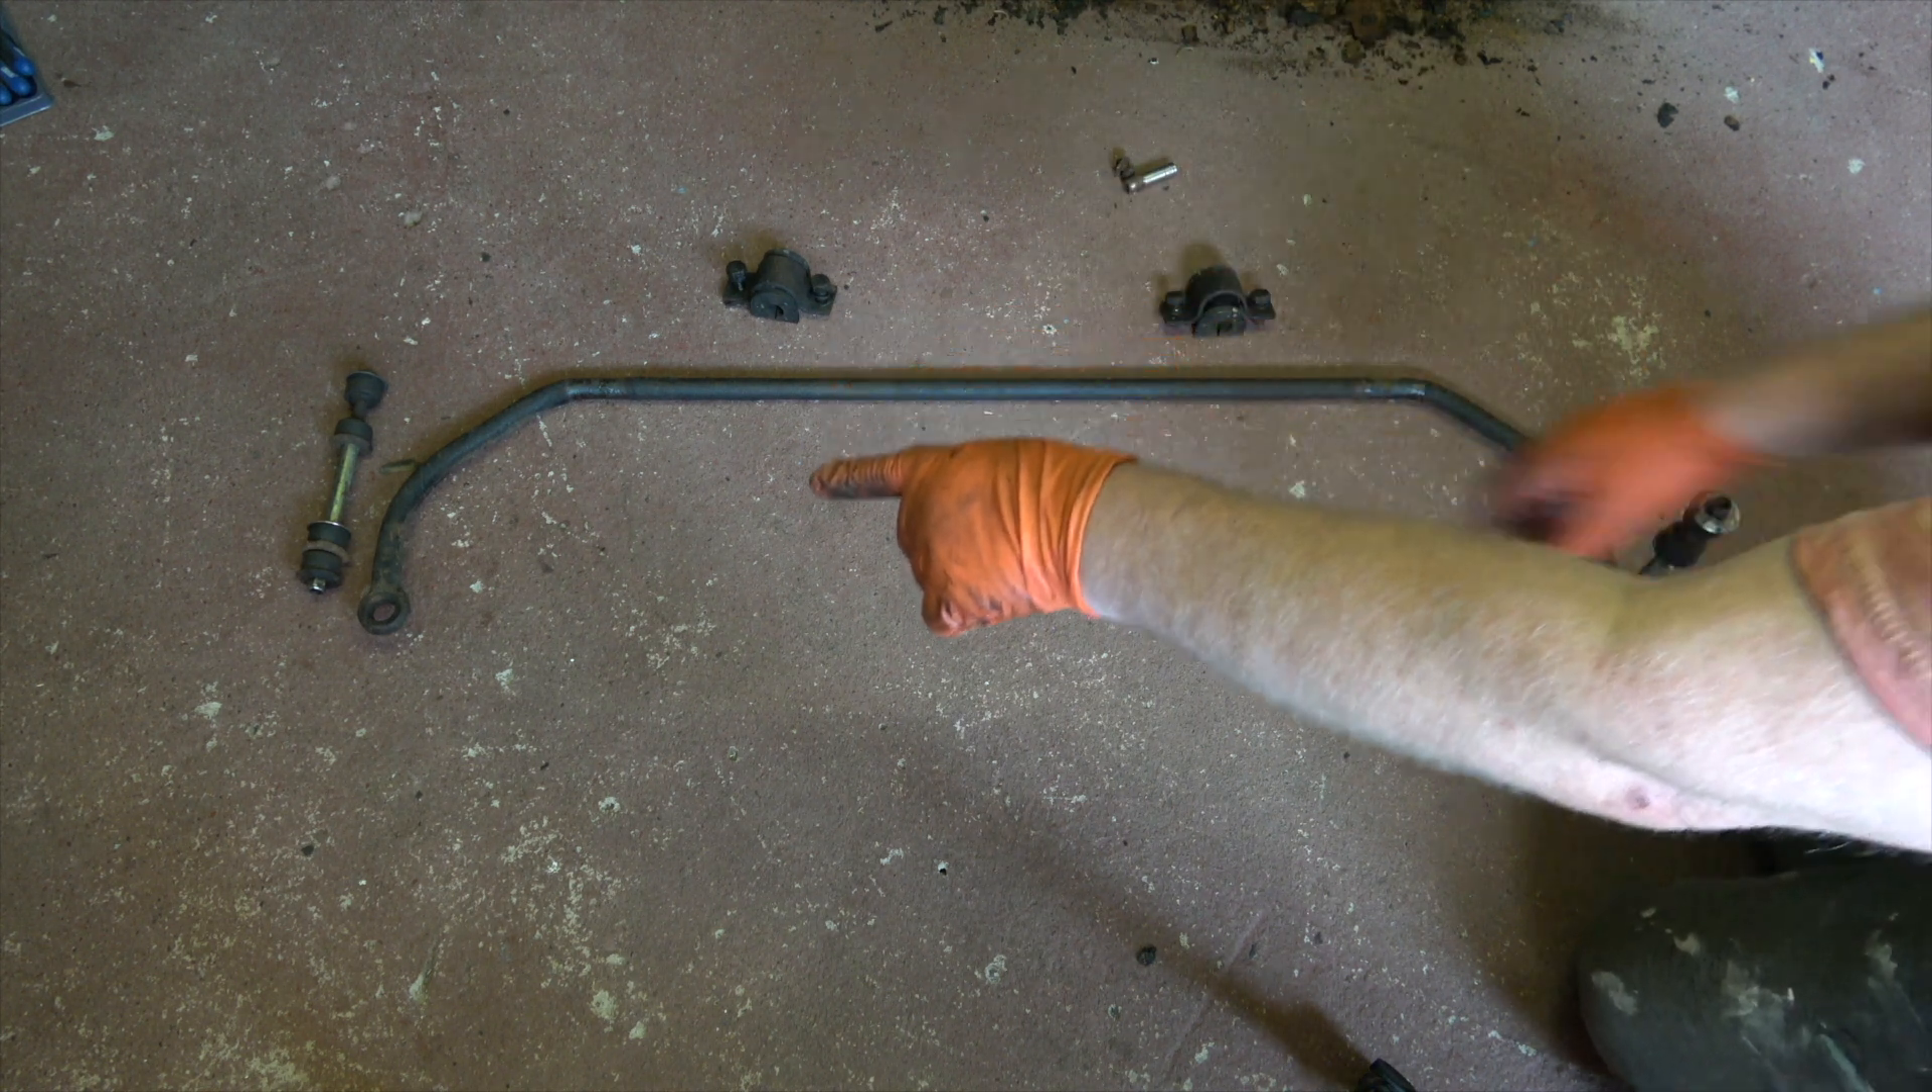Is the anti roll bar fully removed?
Yes.